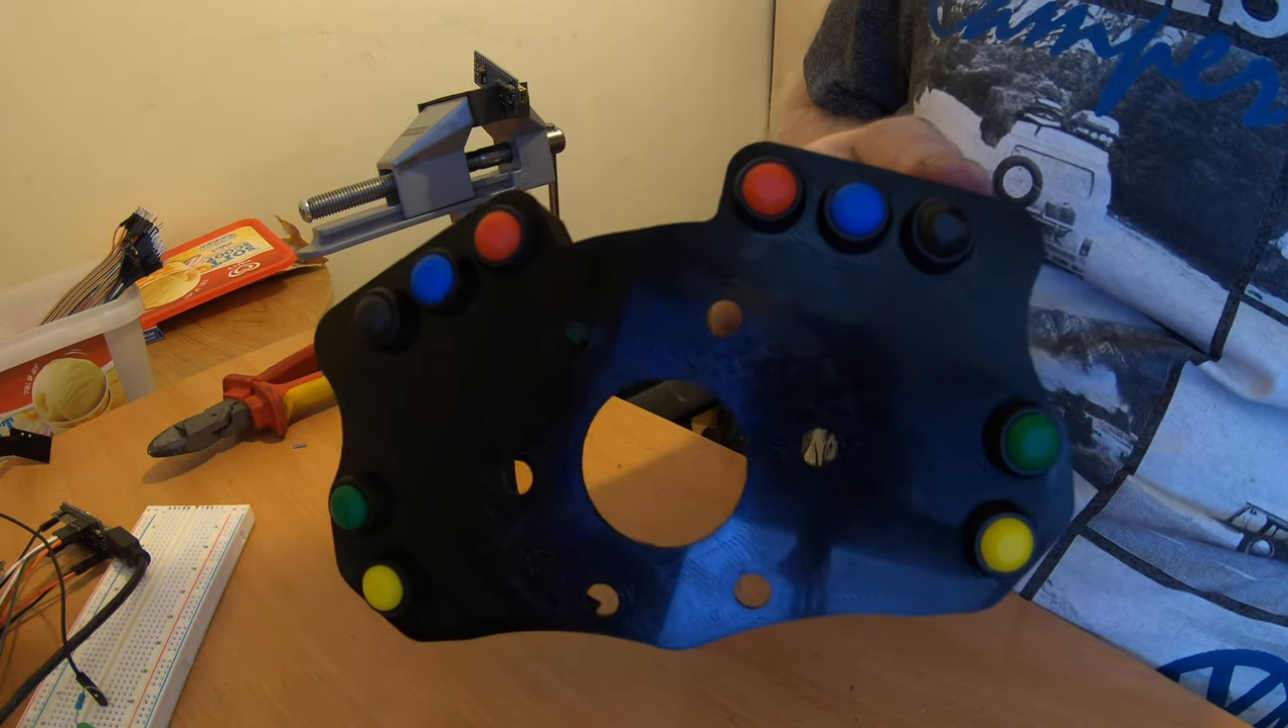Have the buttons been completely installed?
Yes.